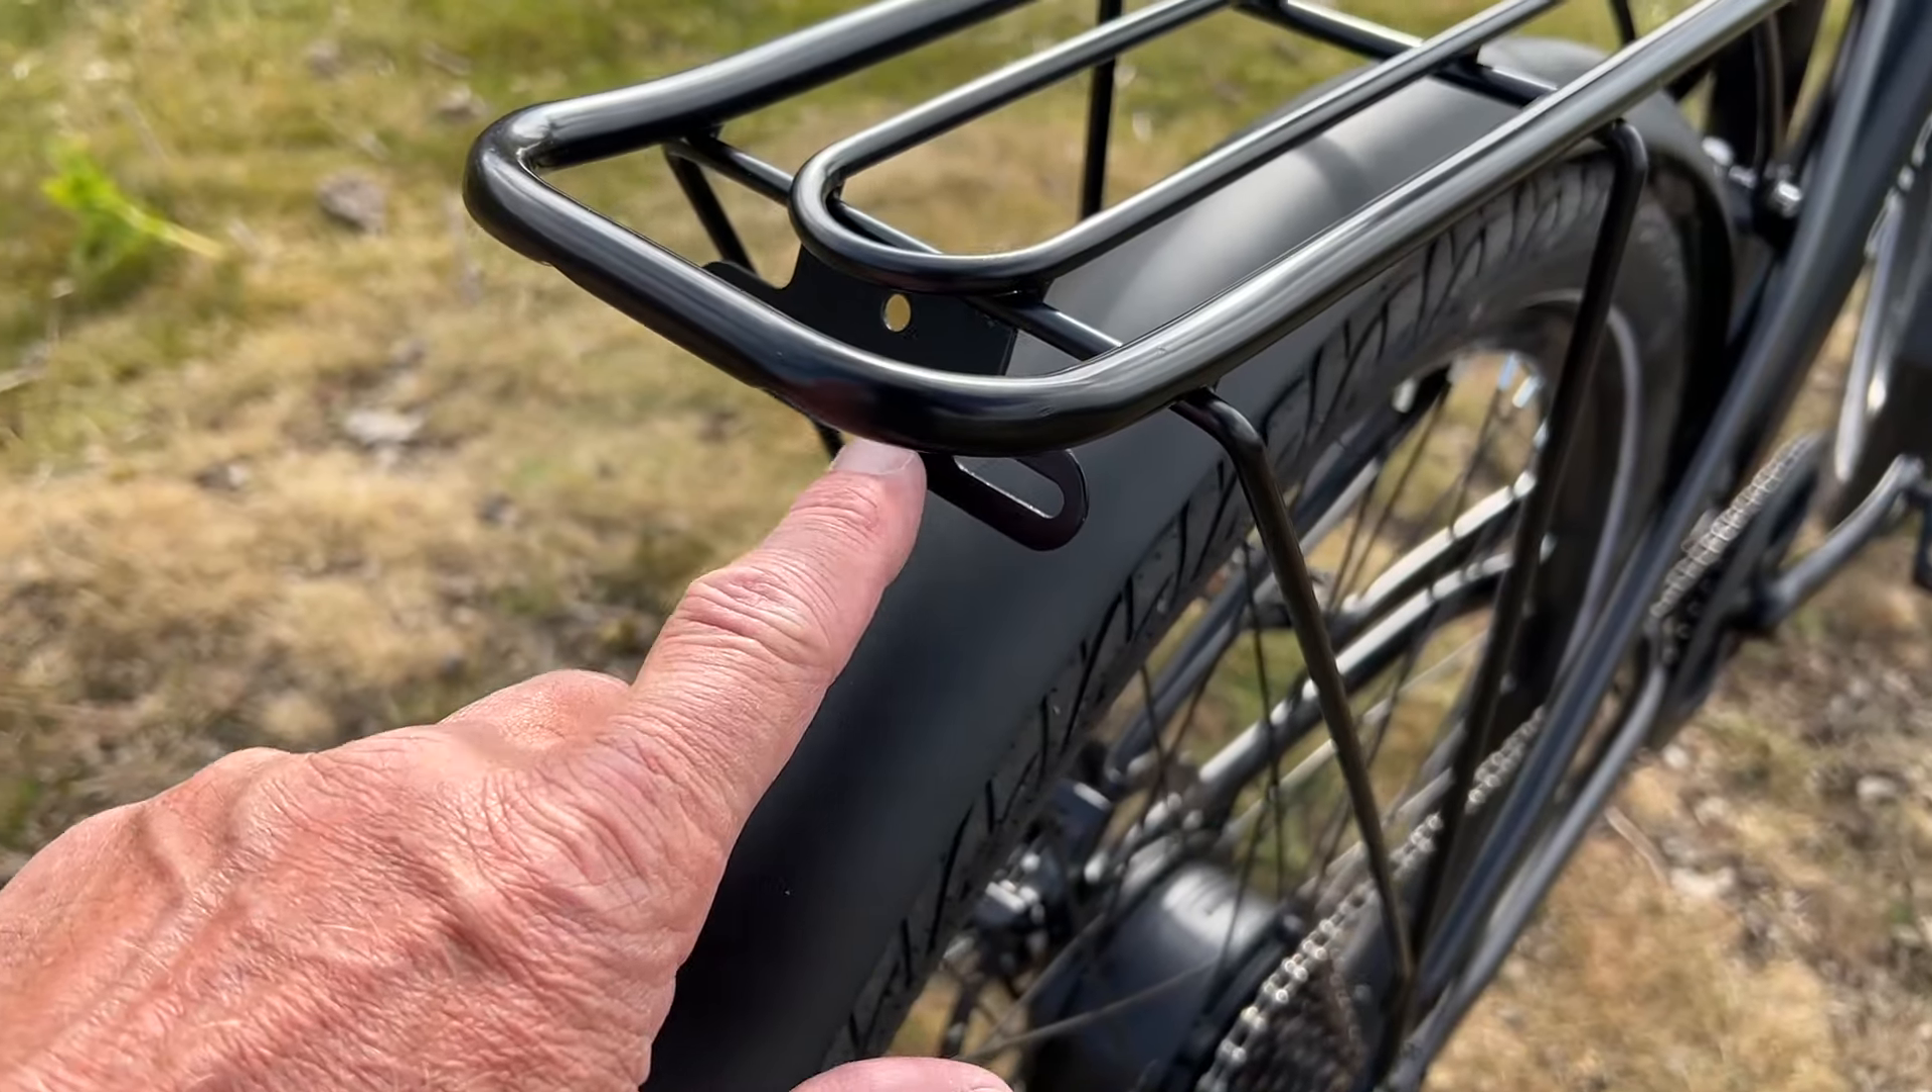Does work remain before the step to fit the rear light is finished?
Yes.